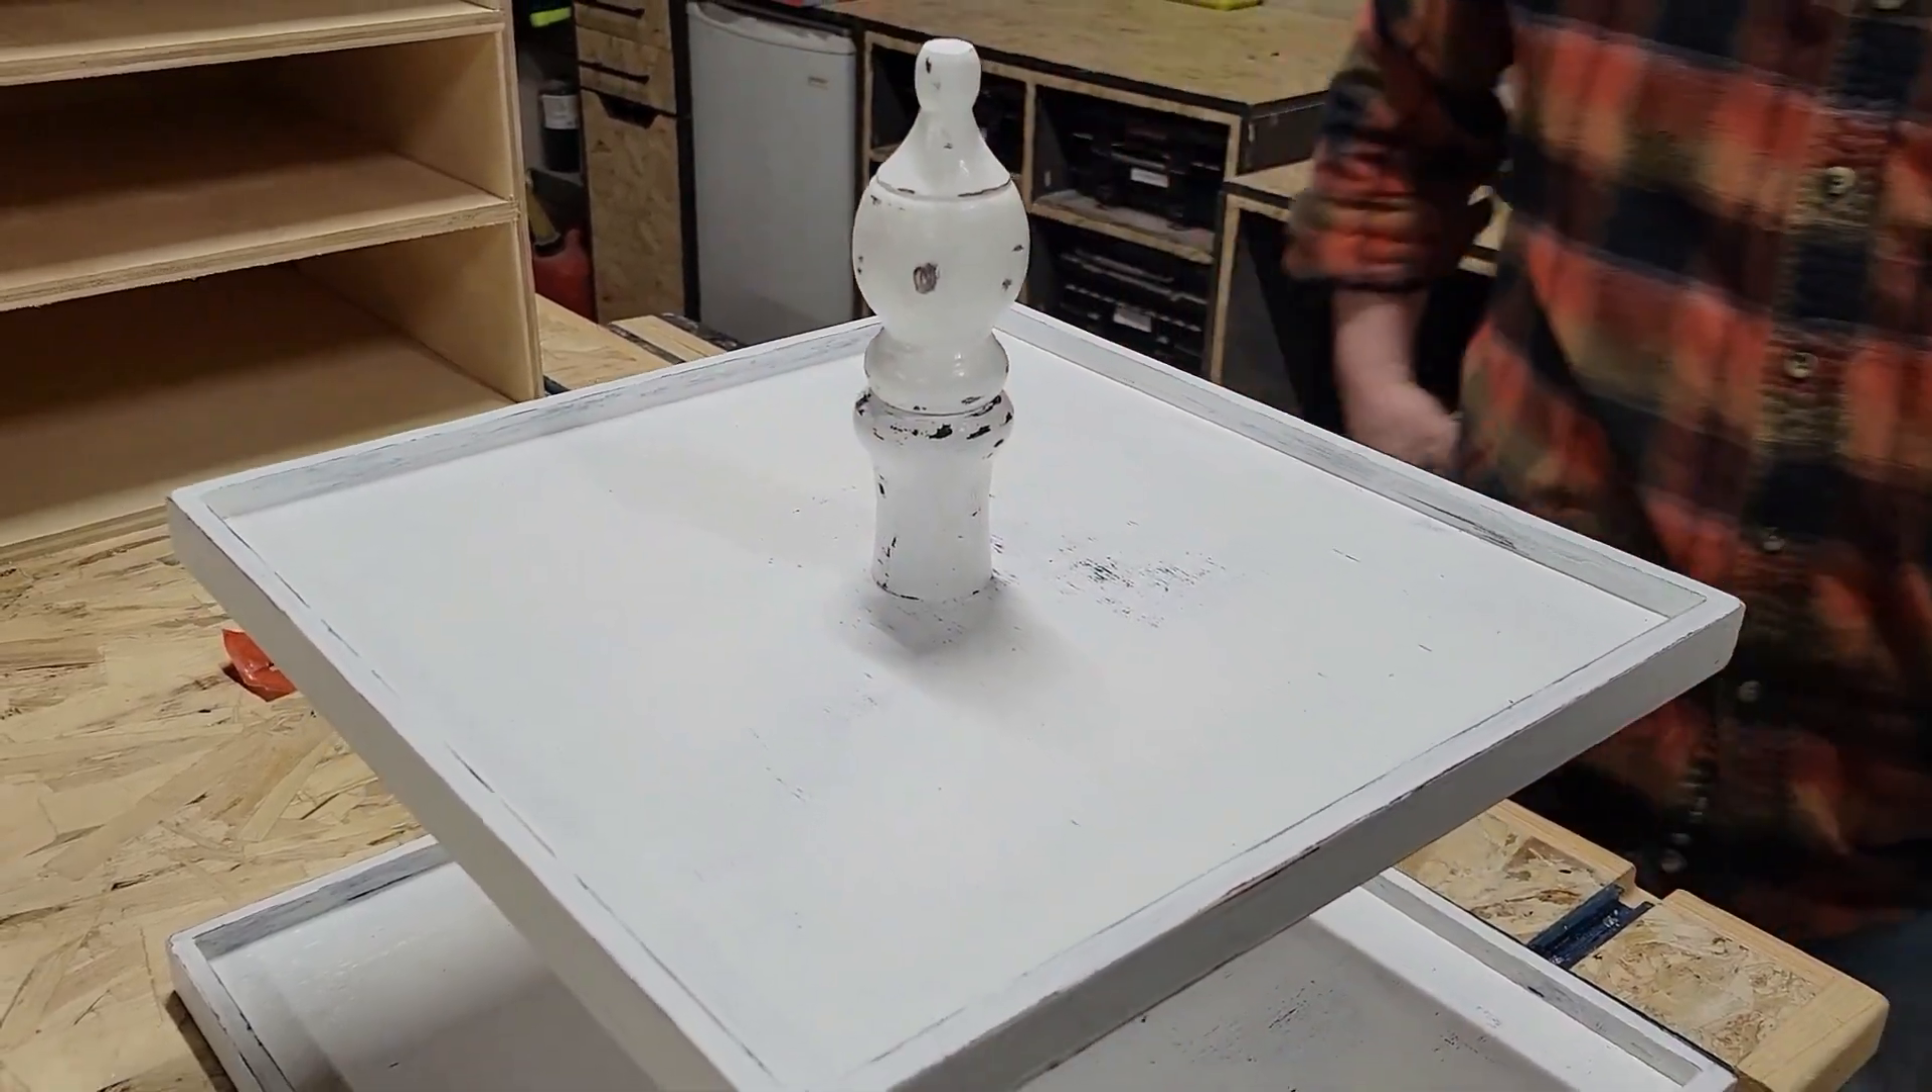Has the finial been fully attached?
Yes.